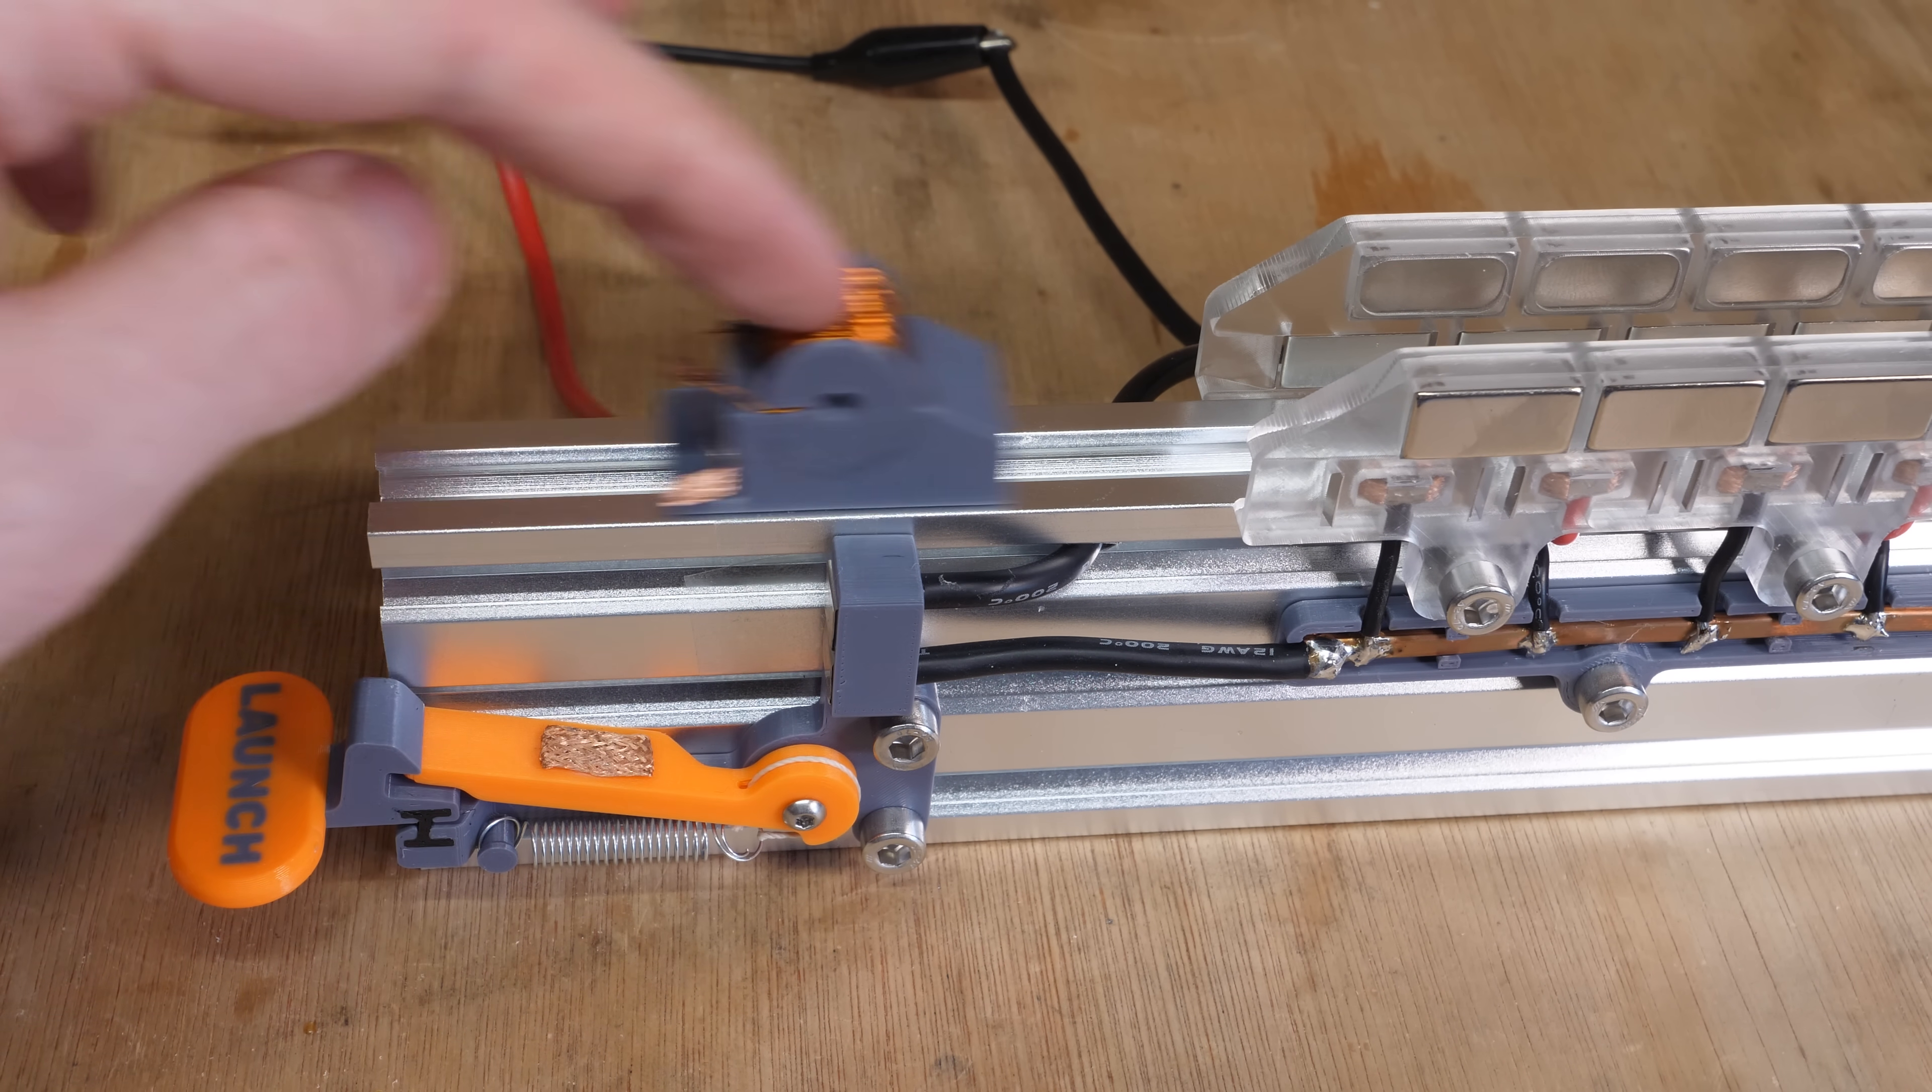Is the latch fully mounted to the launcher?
Yes.